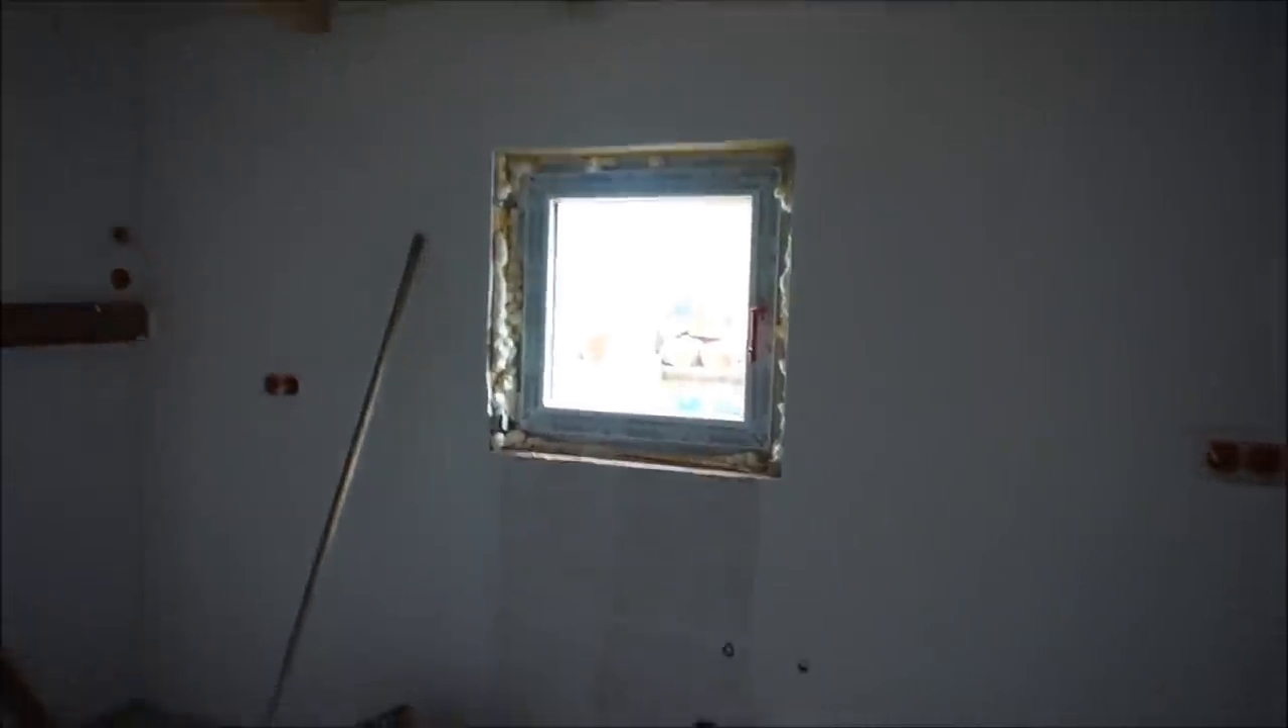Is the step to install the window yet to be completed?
No.